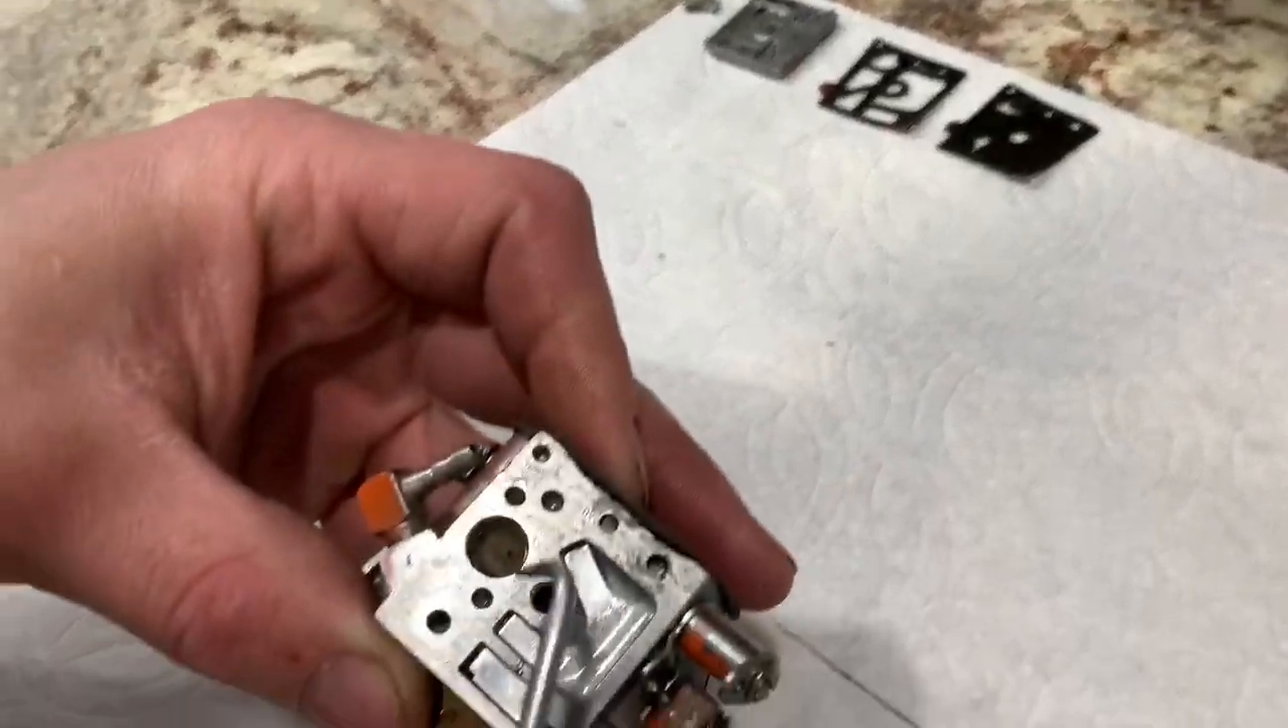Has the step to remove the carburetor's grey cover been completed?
Yes.